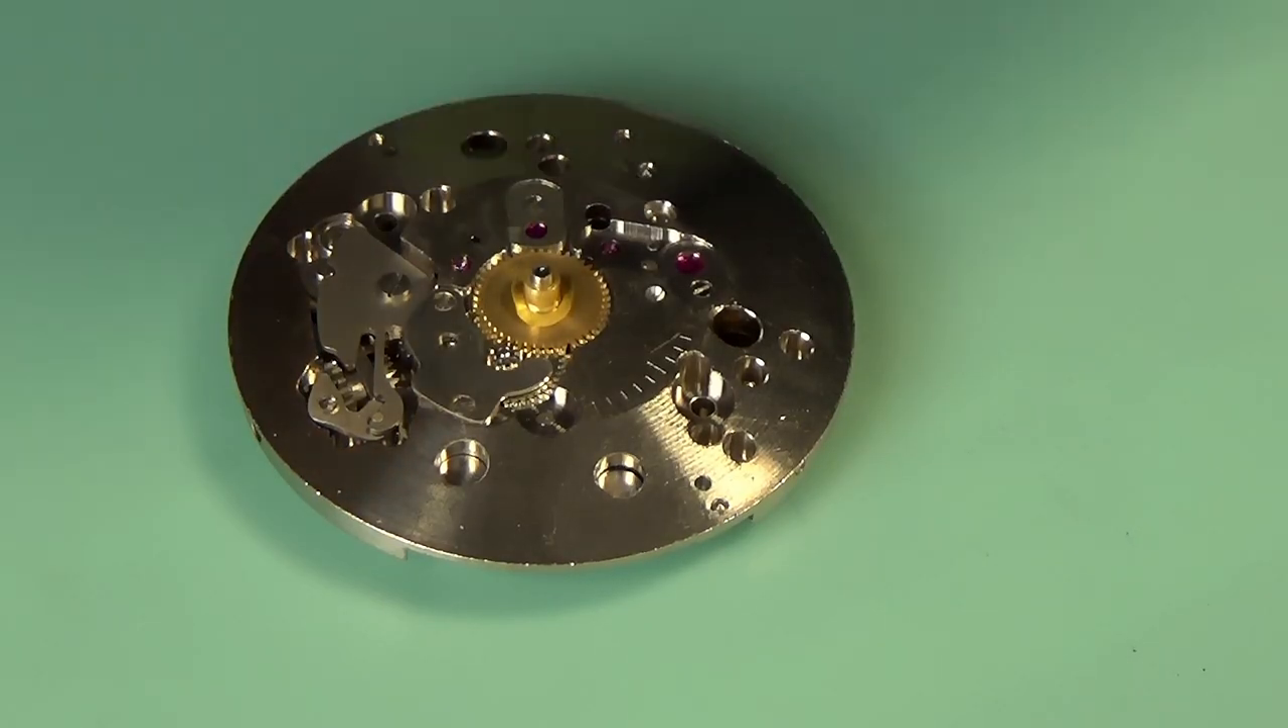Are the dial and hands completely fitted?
No.